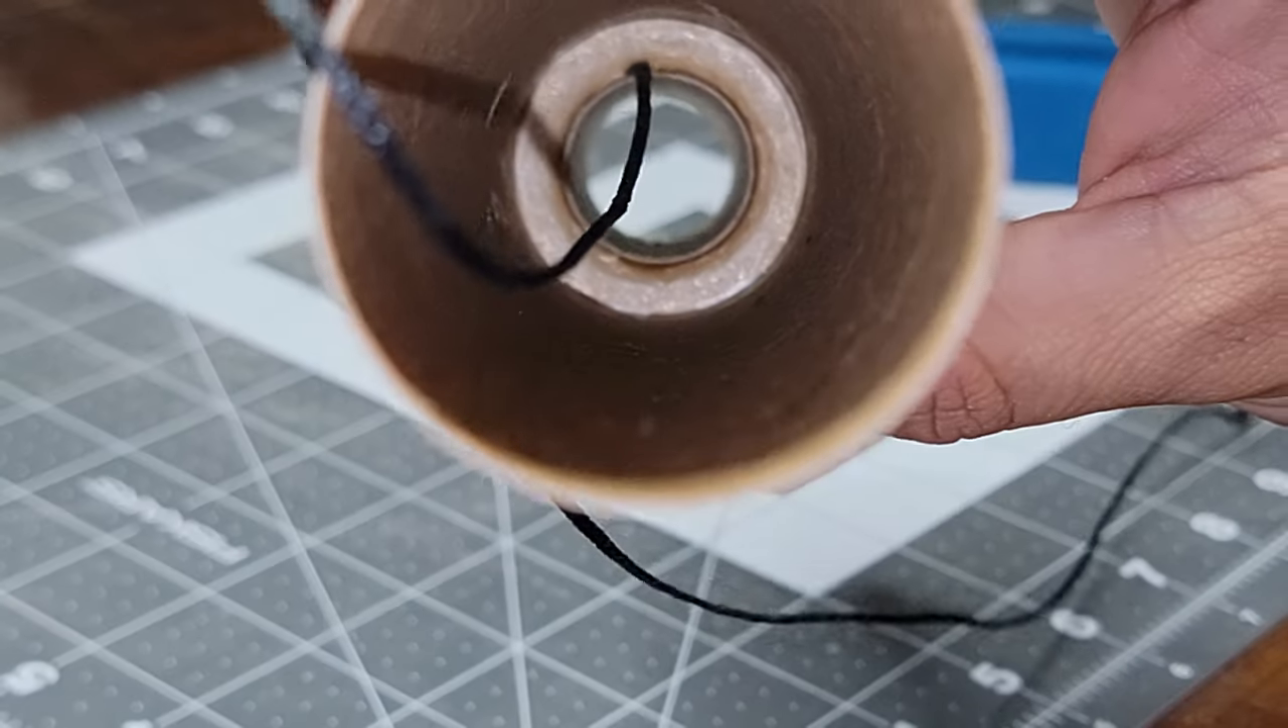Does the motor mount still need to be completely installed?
No.